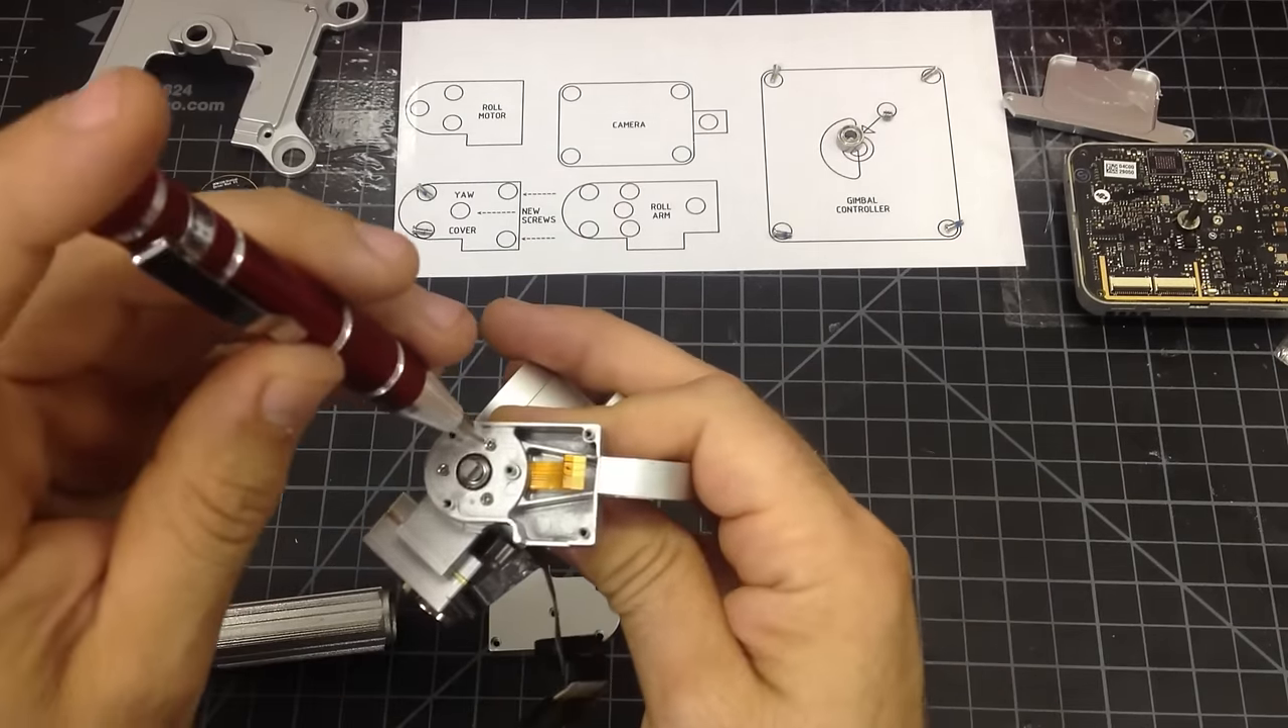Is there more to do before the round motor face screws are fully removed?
Yes.